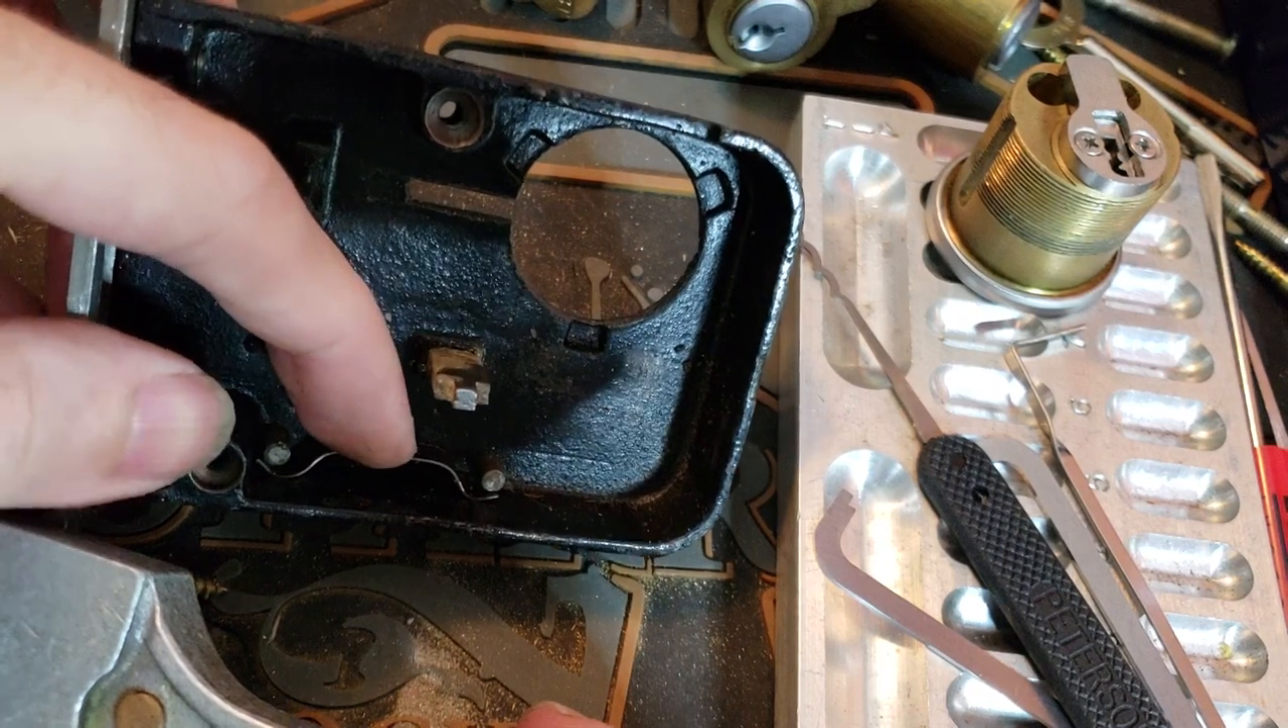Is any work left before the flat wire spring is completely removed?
Yes.